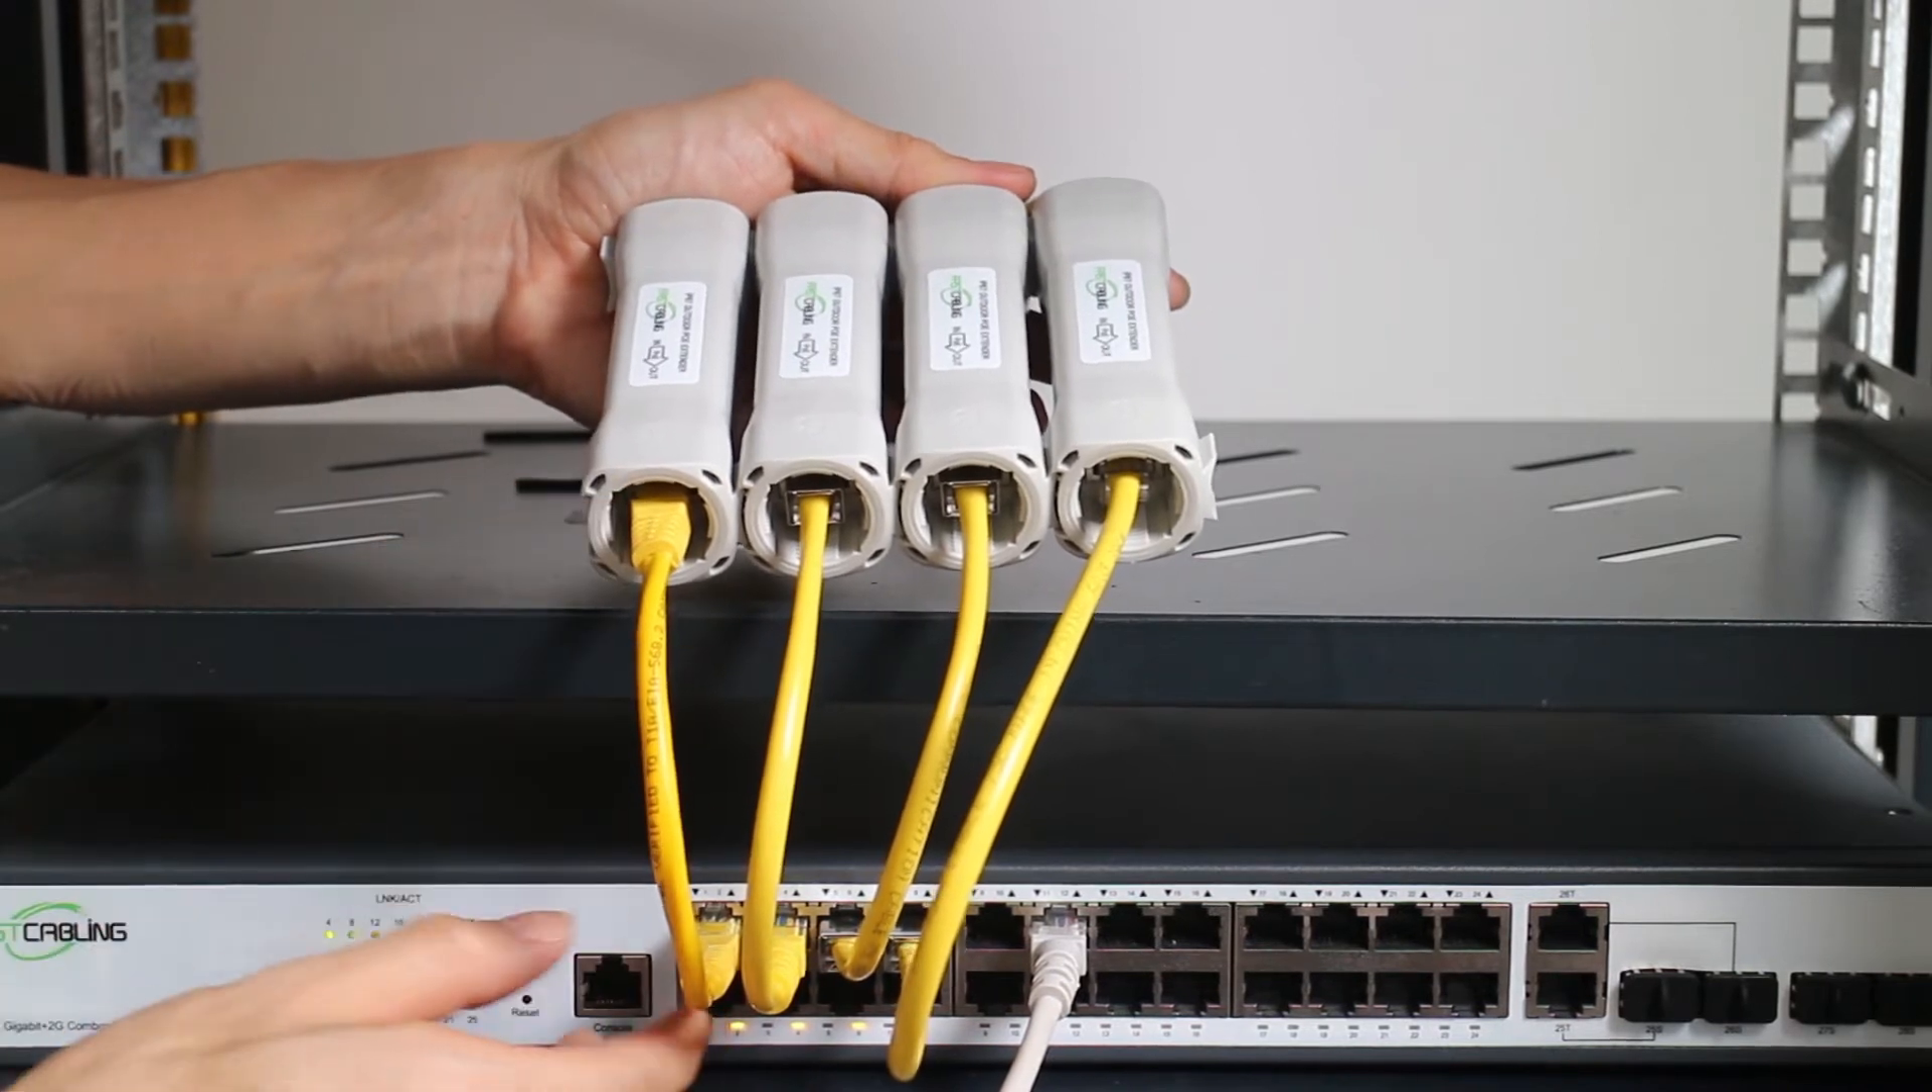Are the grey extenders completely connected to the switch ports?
Yes.